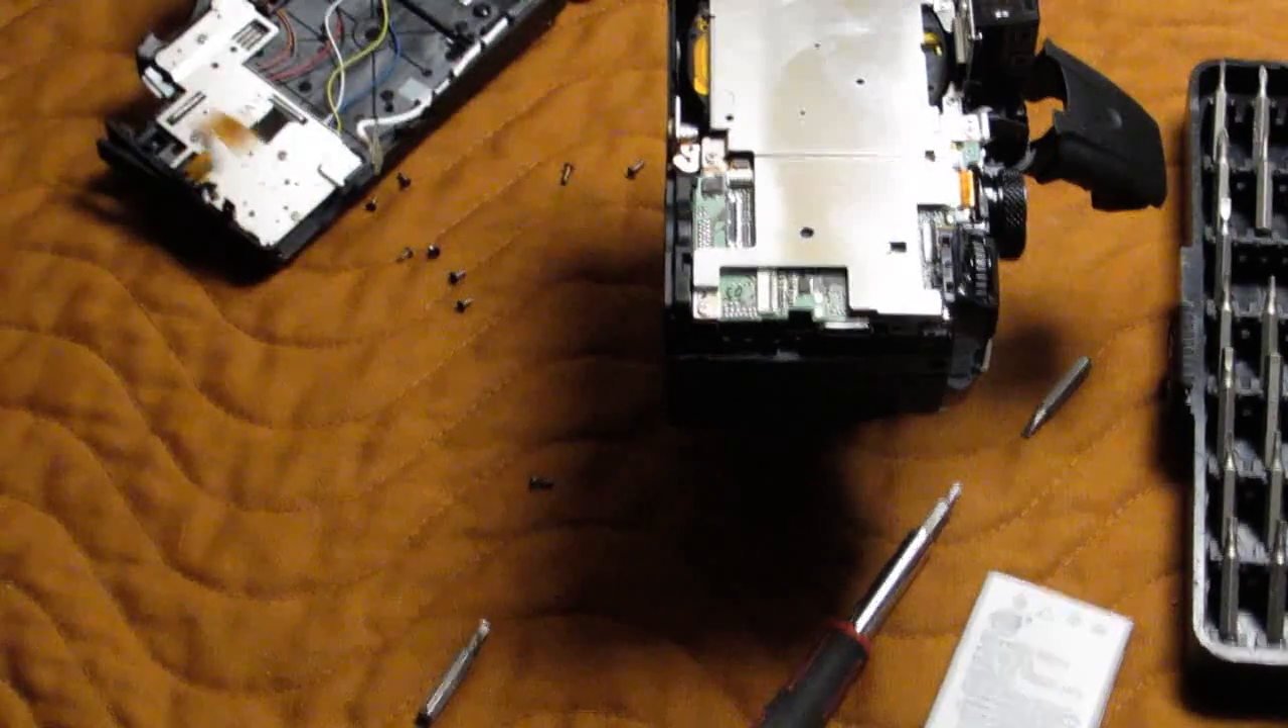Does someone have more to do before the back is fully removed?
No.